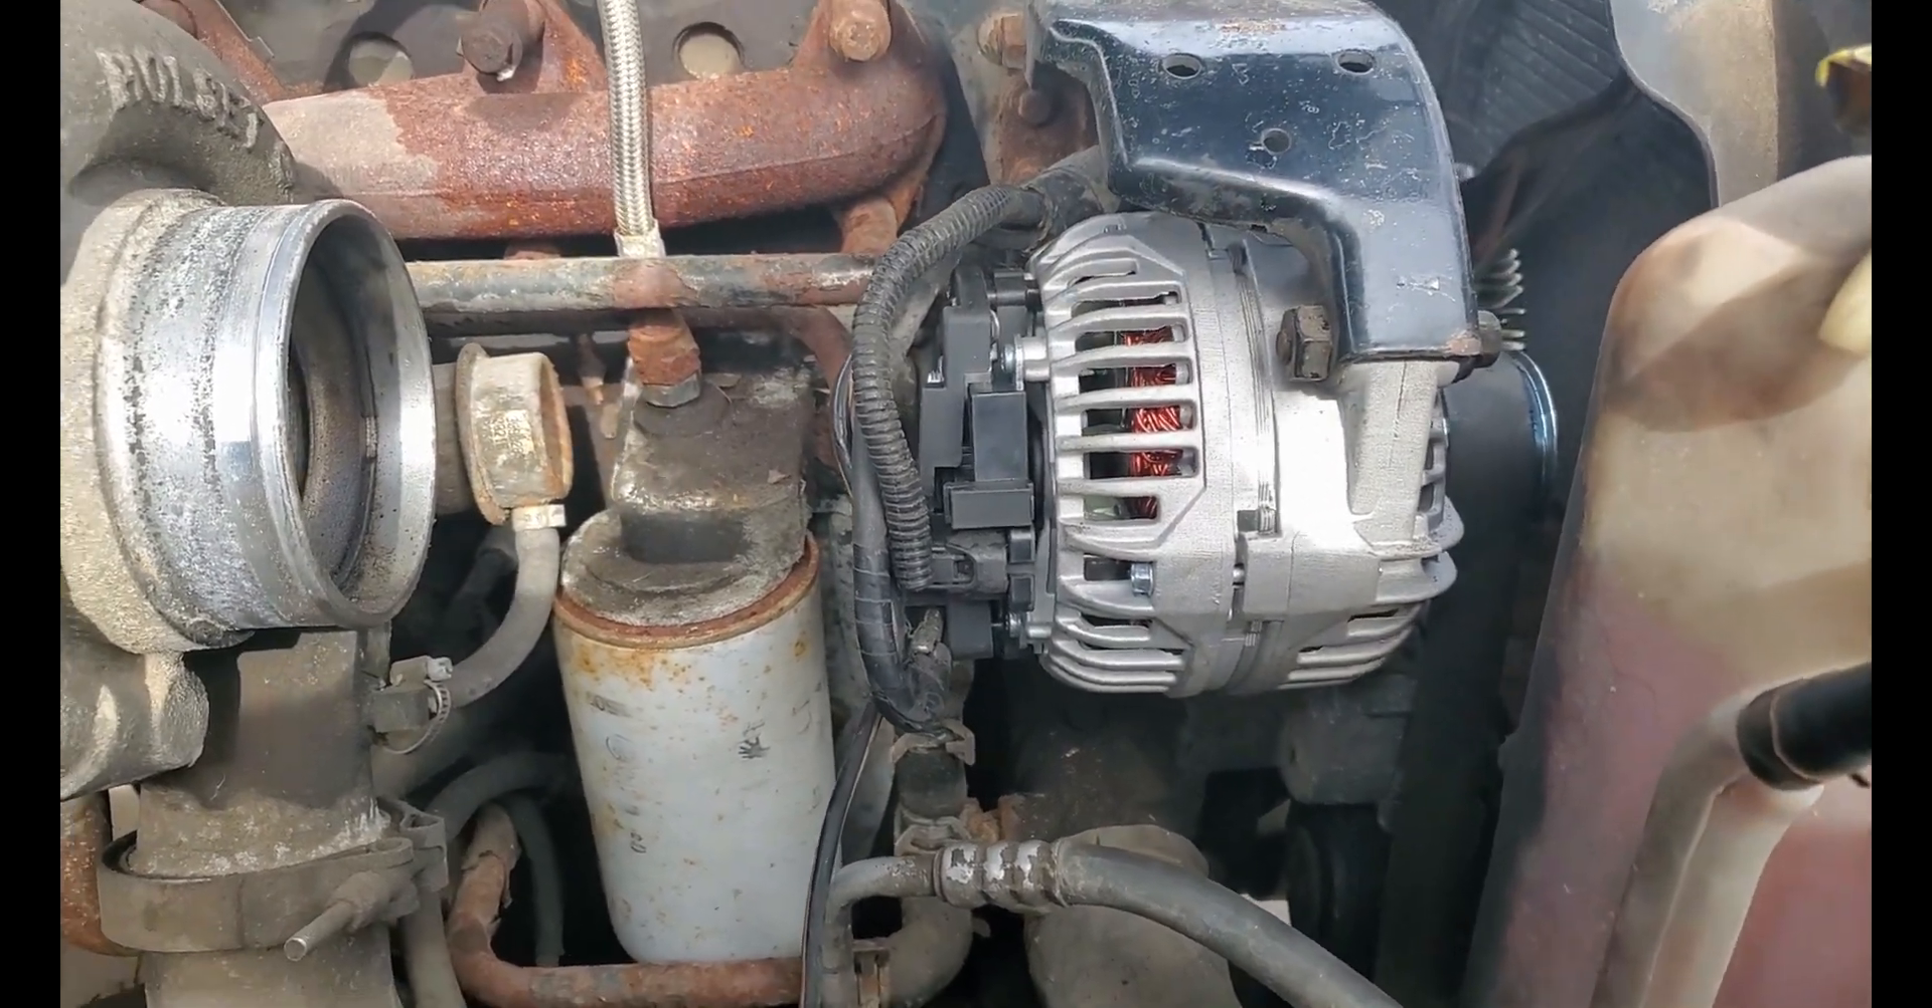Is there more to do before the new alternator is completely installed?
No.